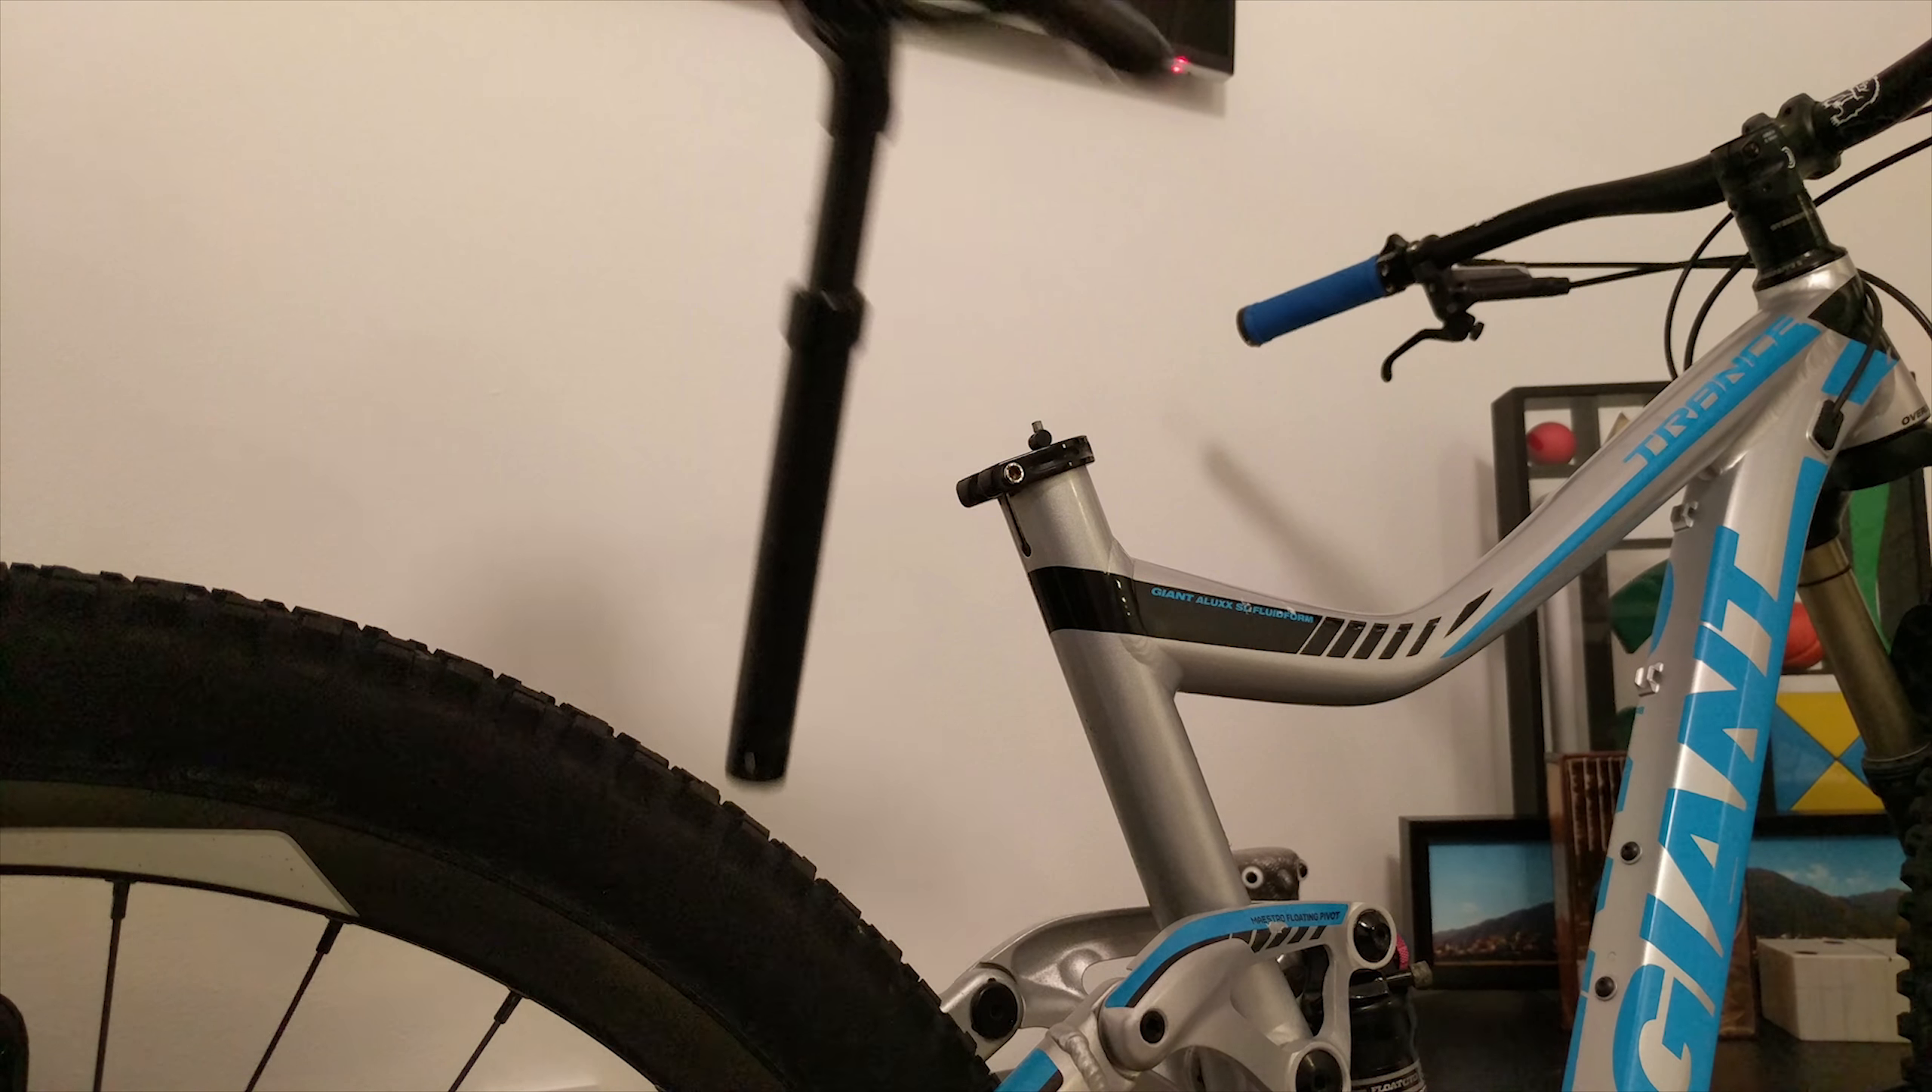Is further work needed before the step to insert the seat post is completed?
Yes.